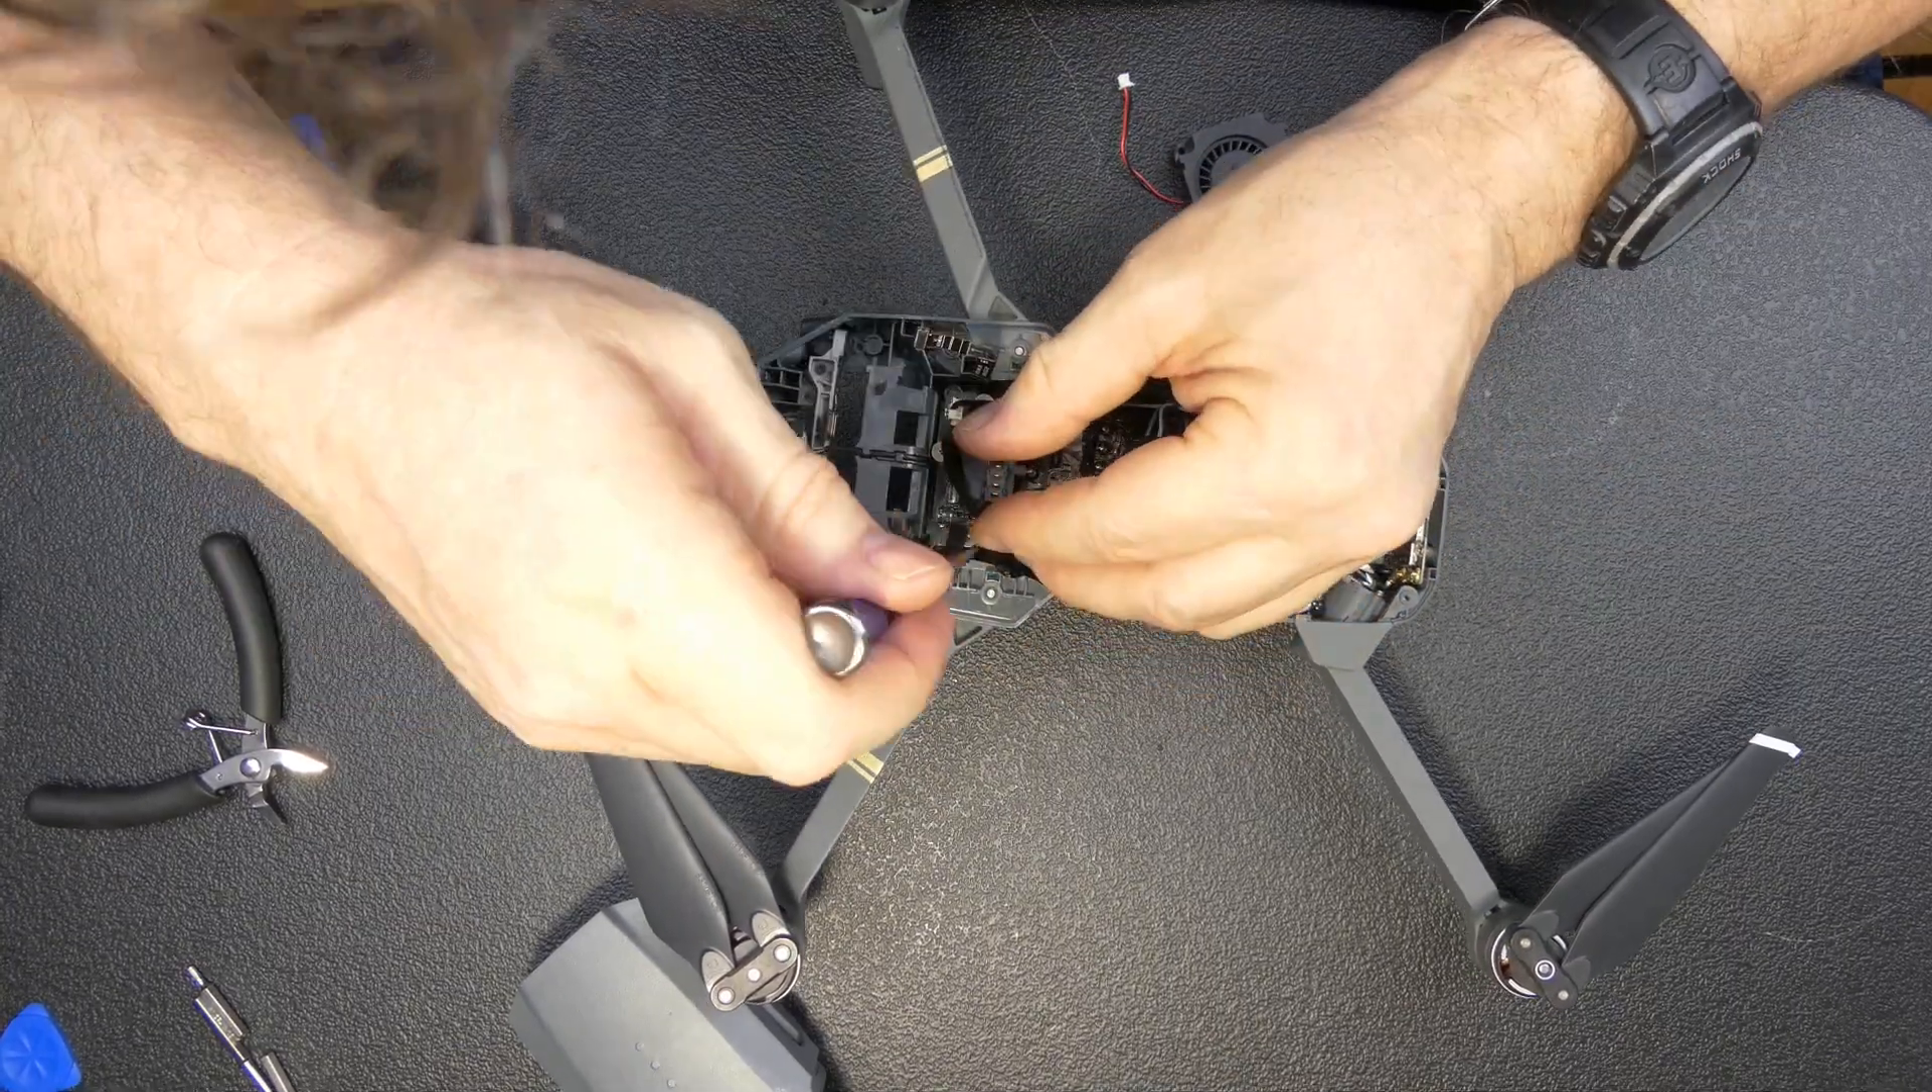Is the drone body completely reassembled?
No.